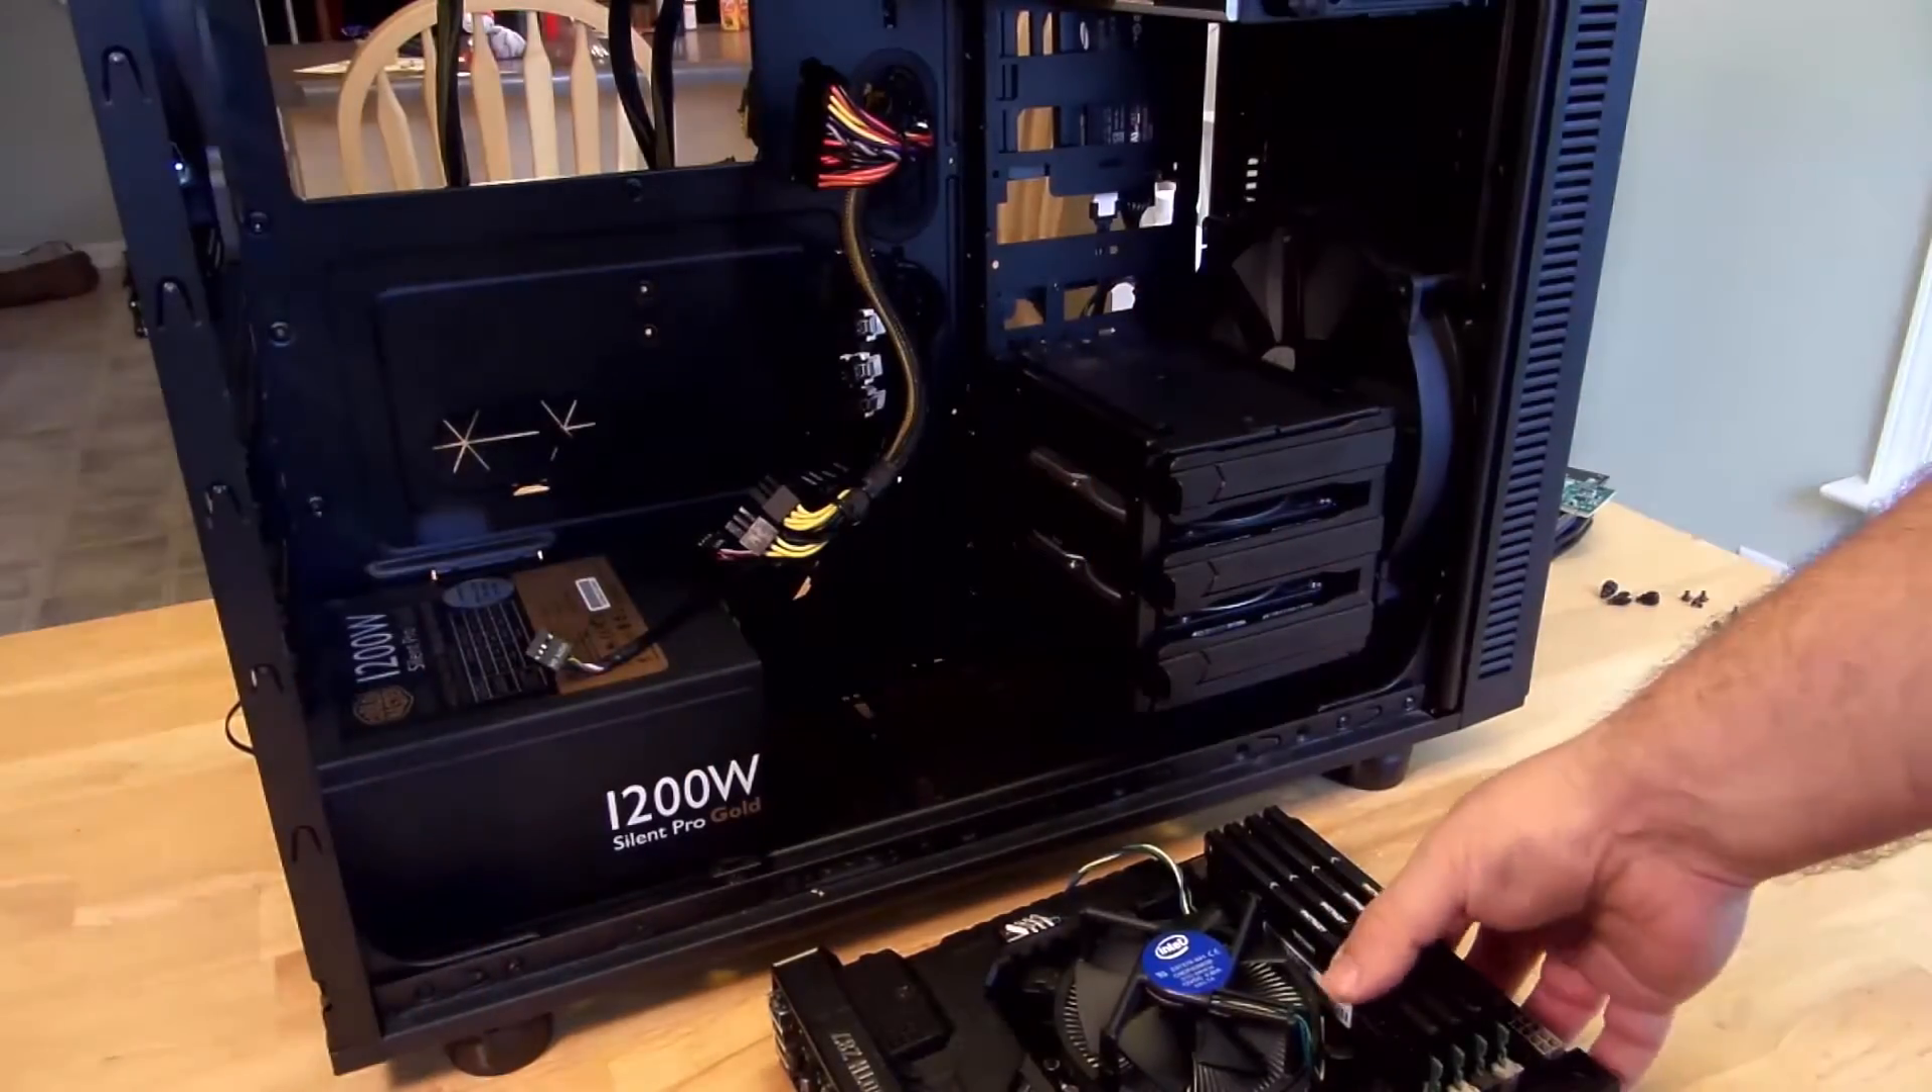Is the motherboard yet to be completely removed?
No.